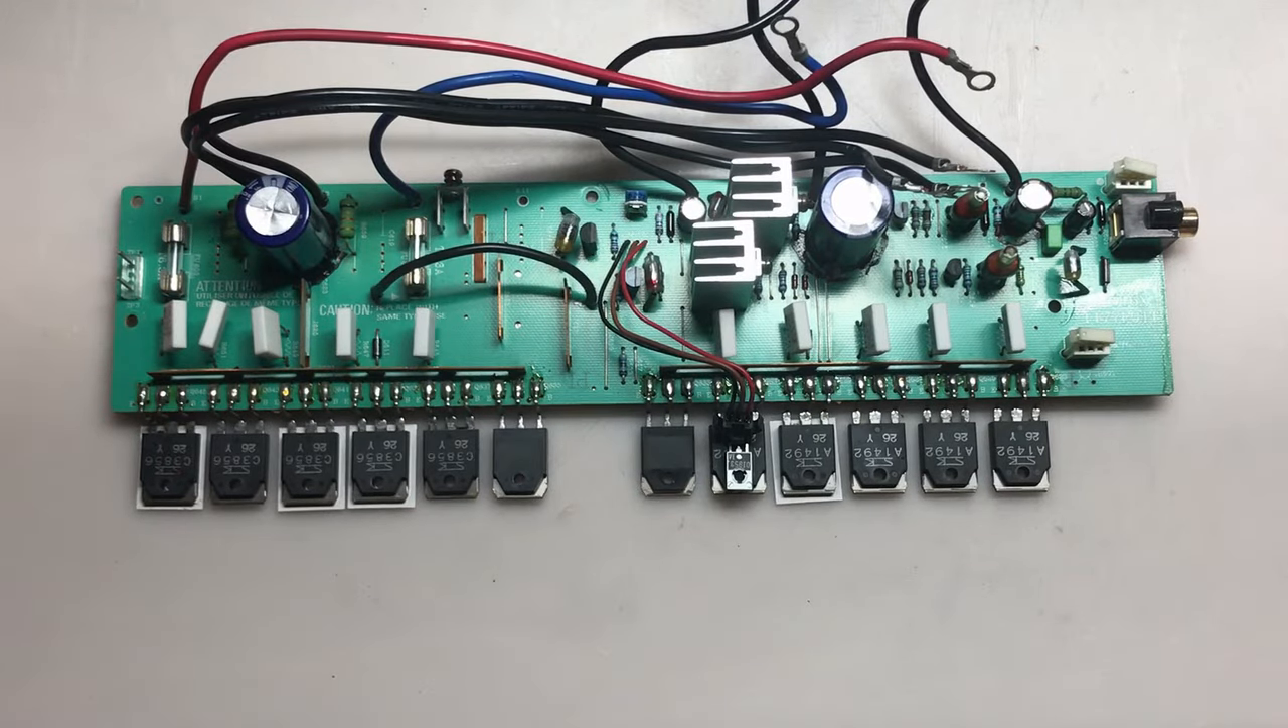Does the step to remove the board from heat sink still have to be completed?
No.